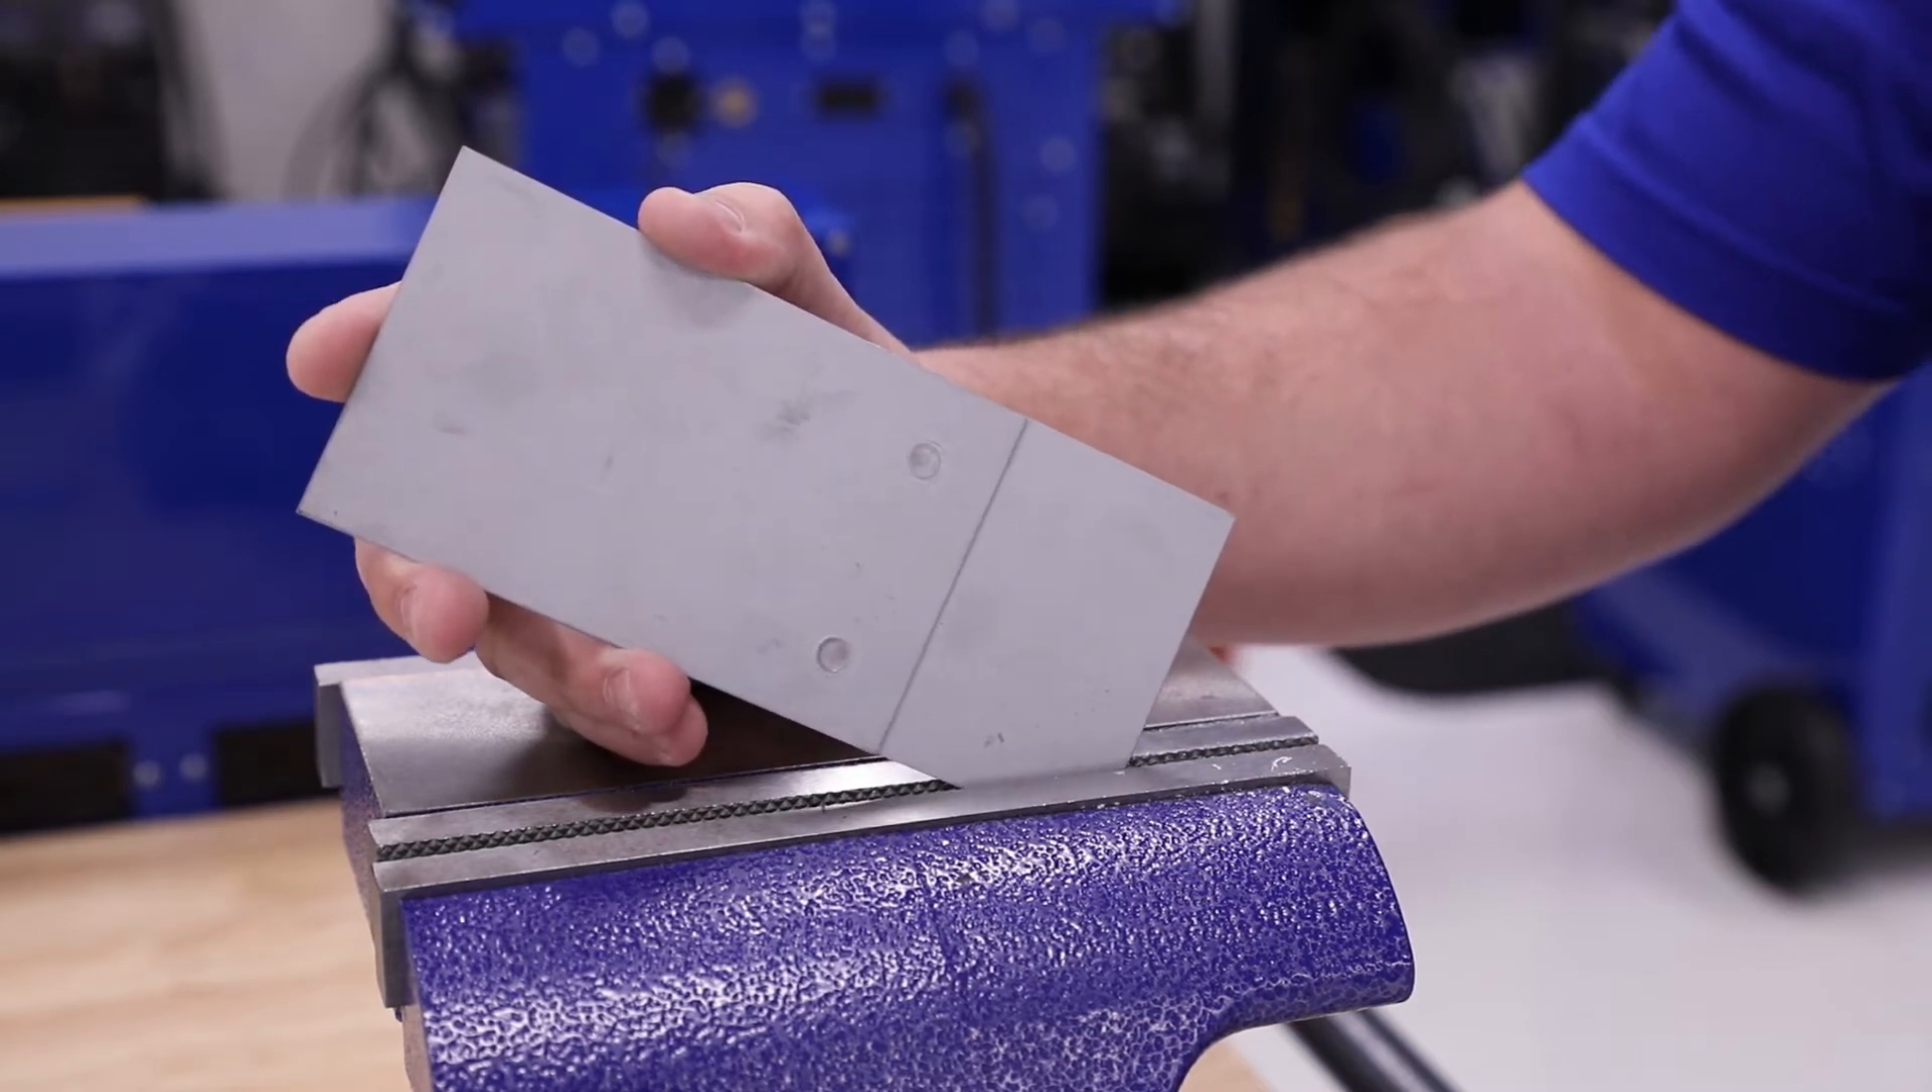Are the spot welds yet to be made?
No.